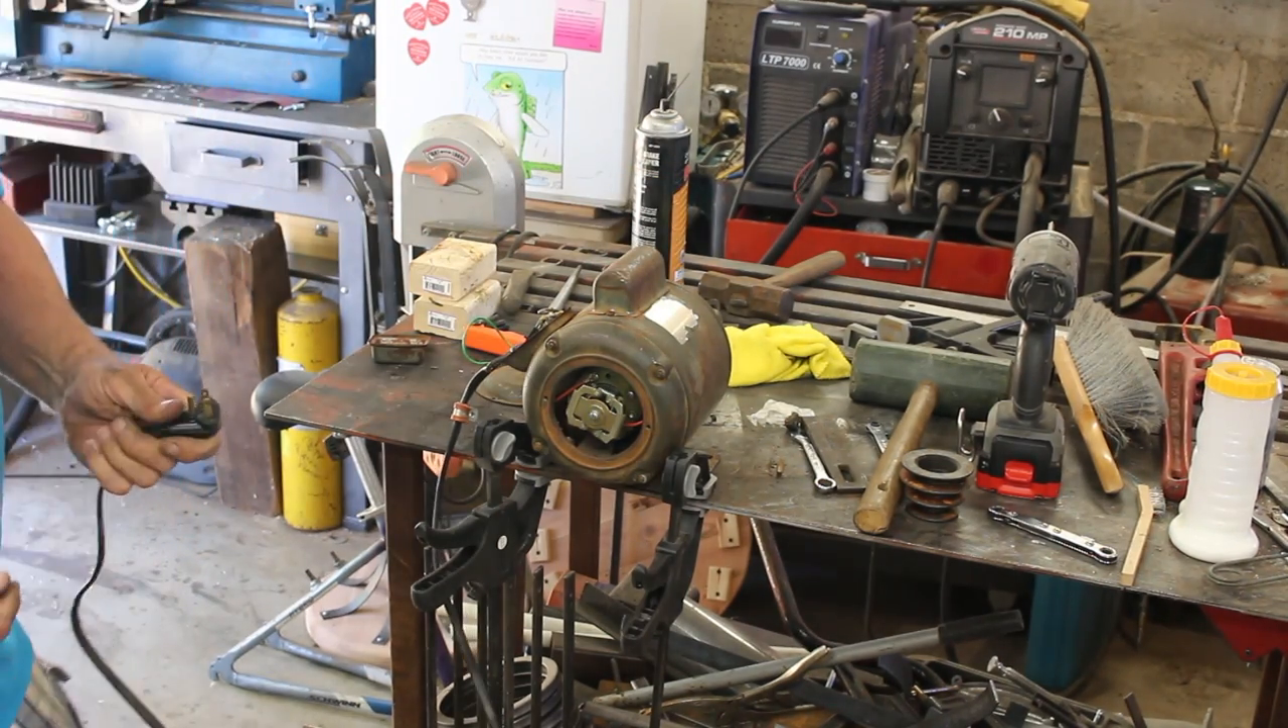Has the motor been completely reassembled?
No.